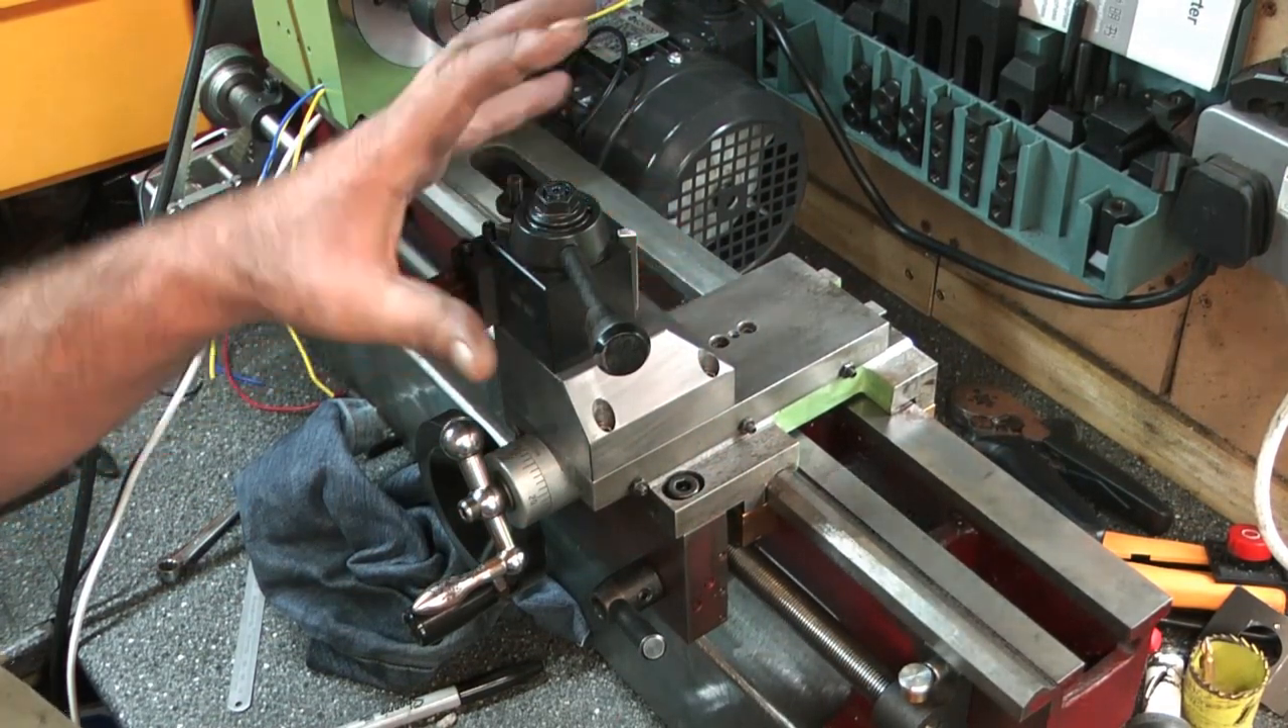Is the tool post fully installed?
Yes.